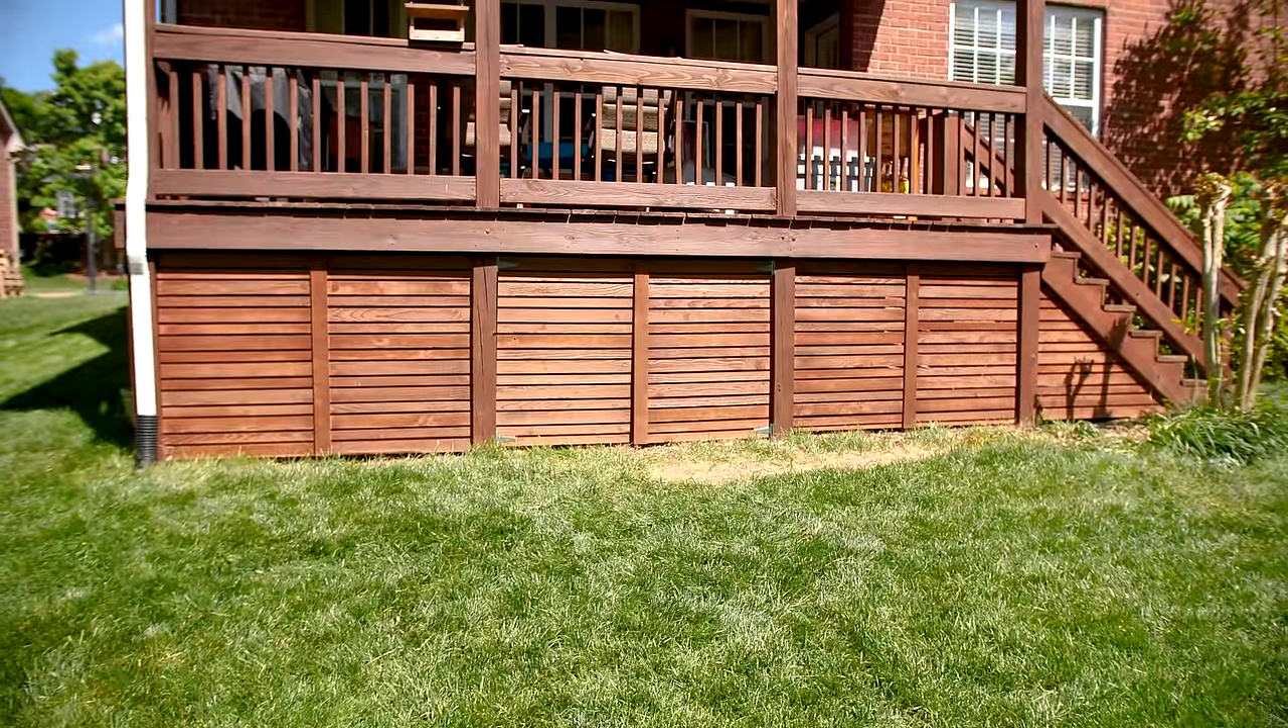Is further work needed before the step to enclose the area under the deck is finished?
No.